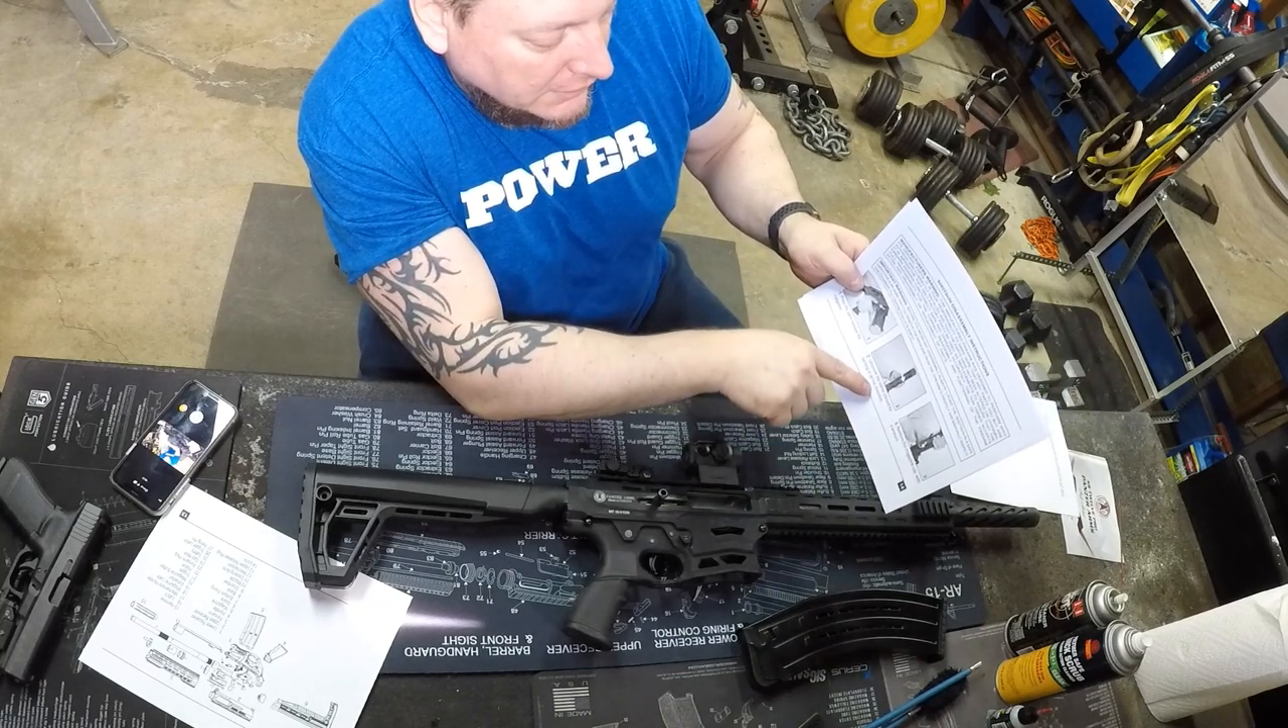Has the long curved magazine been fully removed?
Yes.